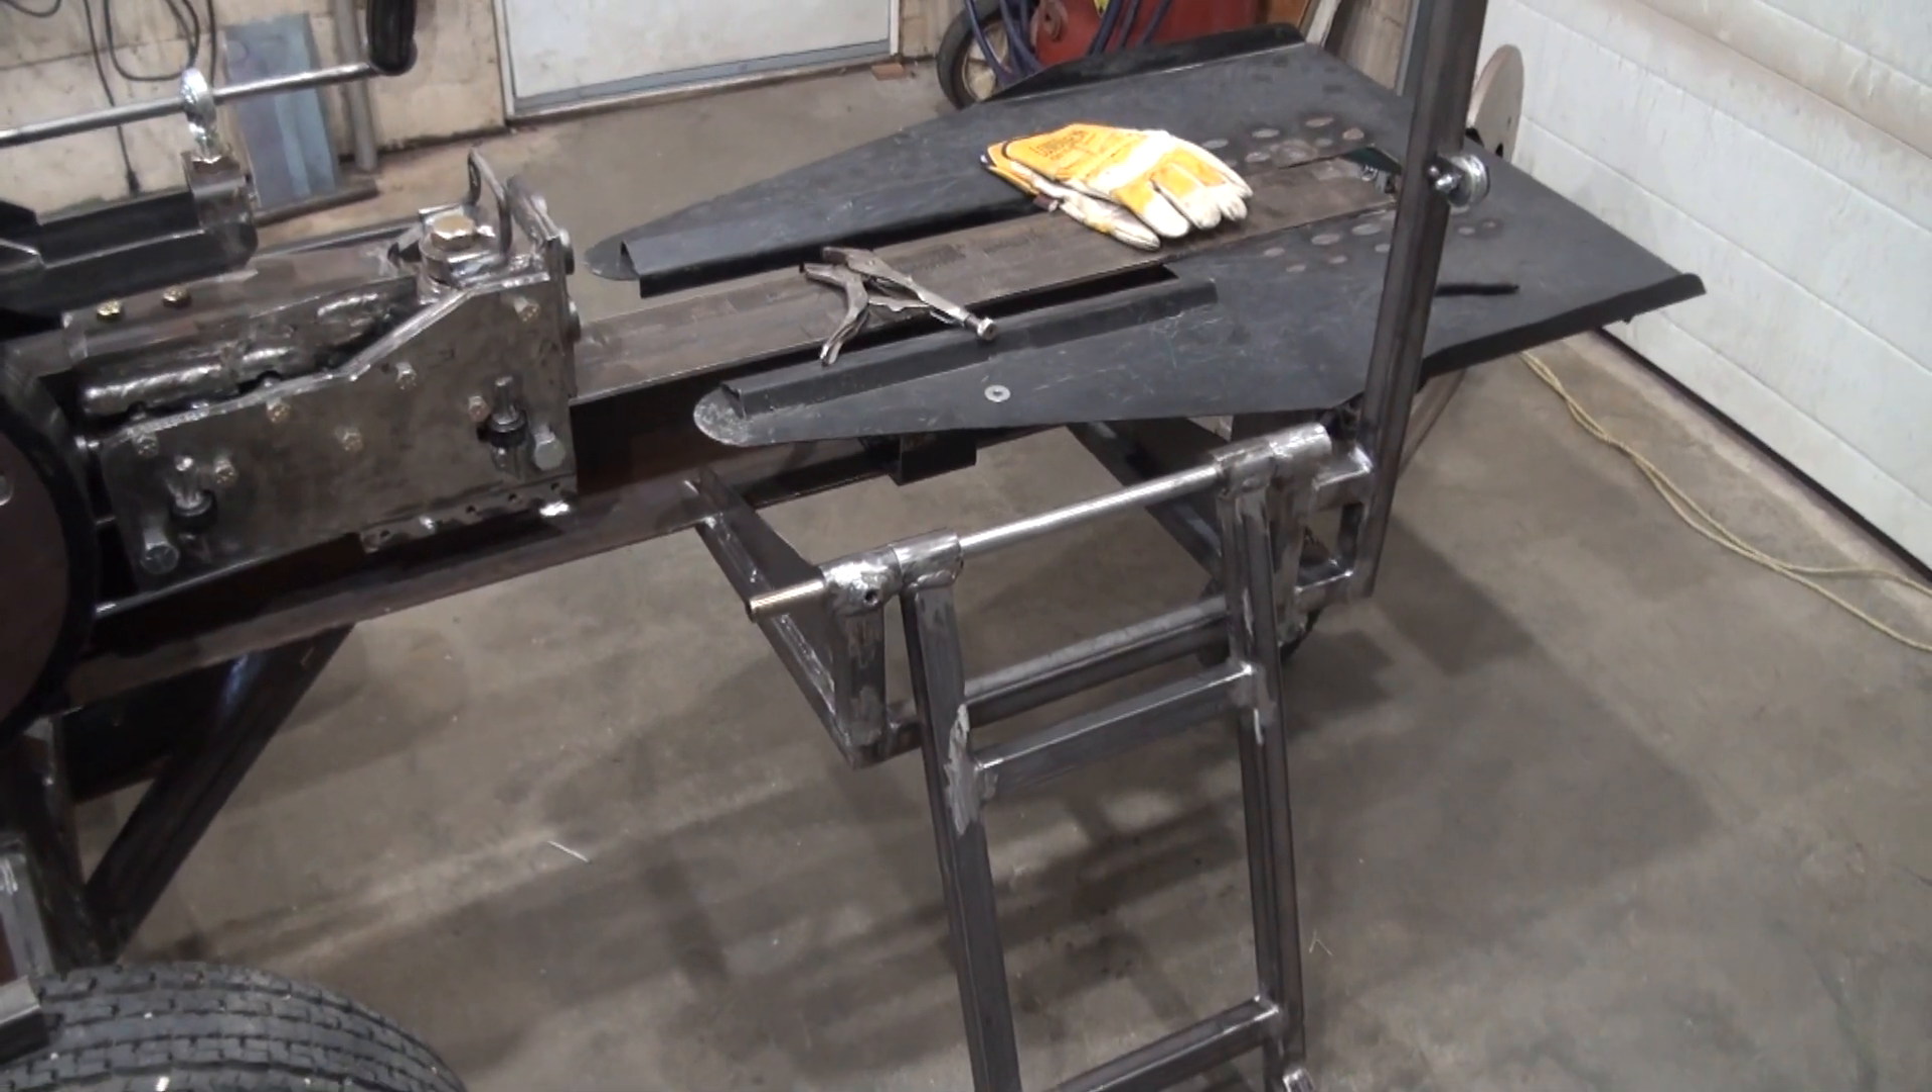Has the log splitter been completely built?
No.